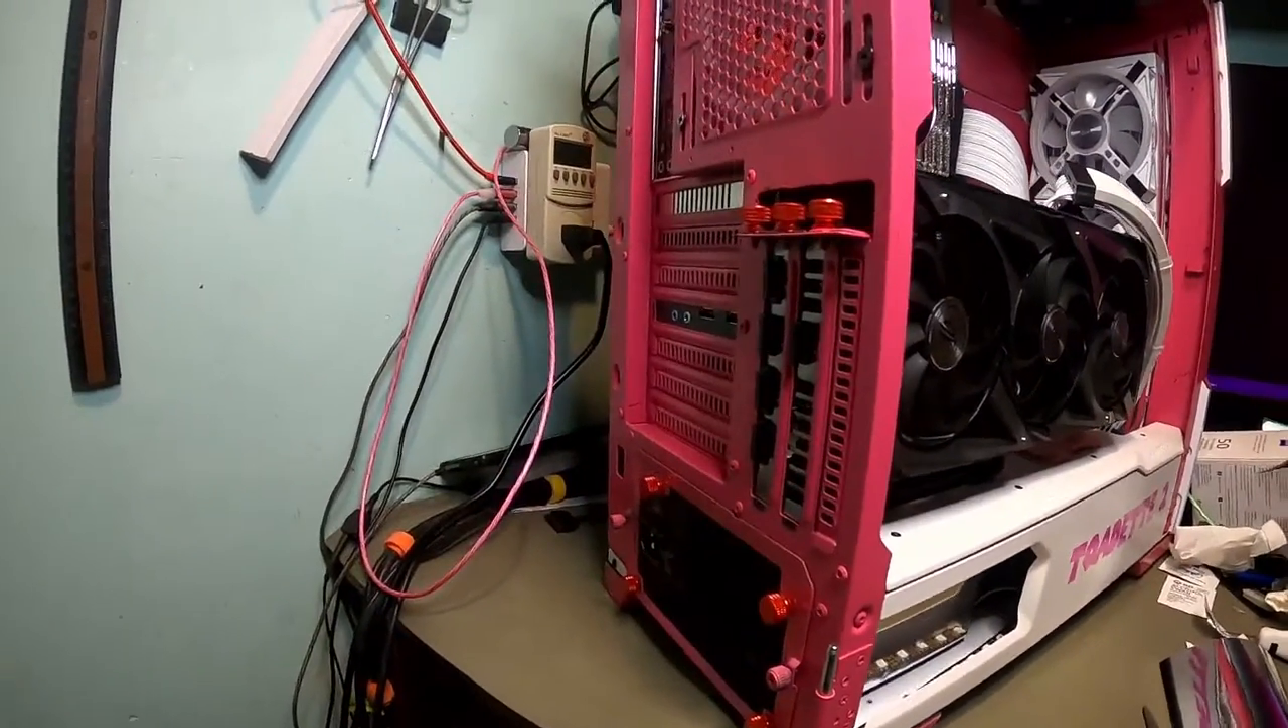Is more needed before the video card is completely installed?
No.